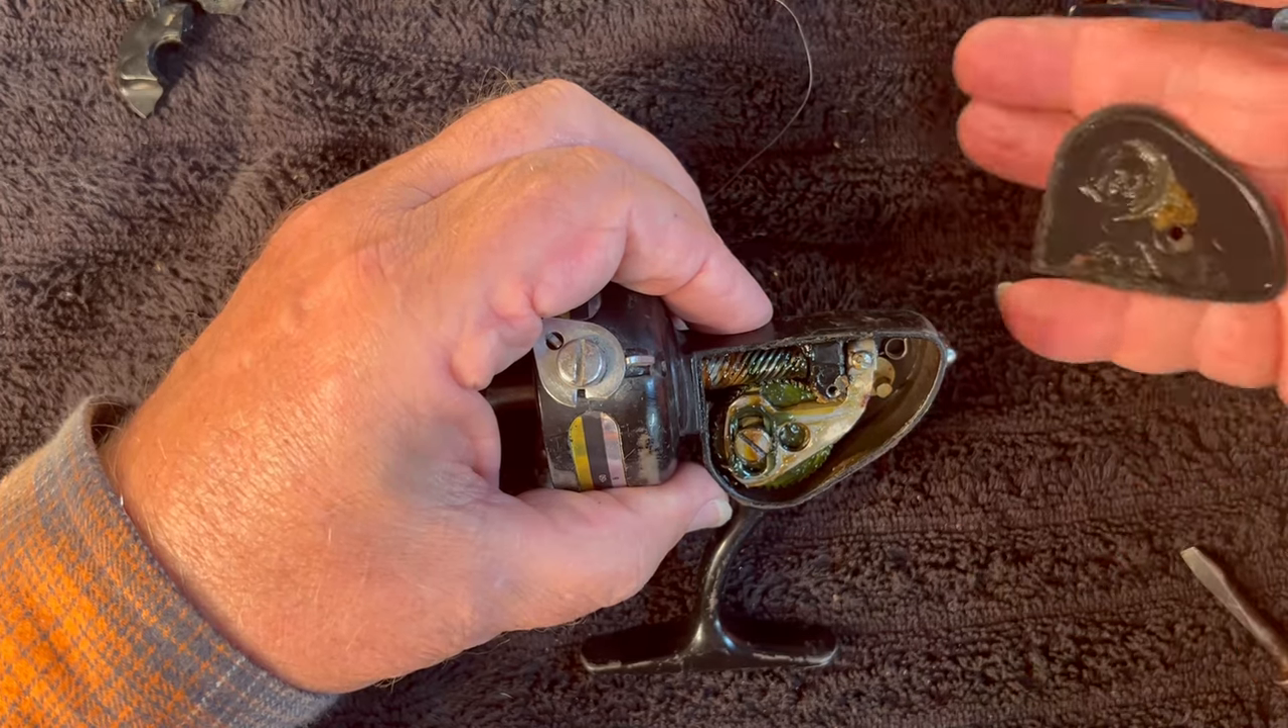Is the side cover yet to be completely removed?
No.